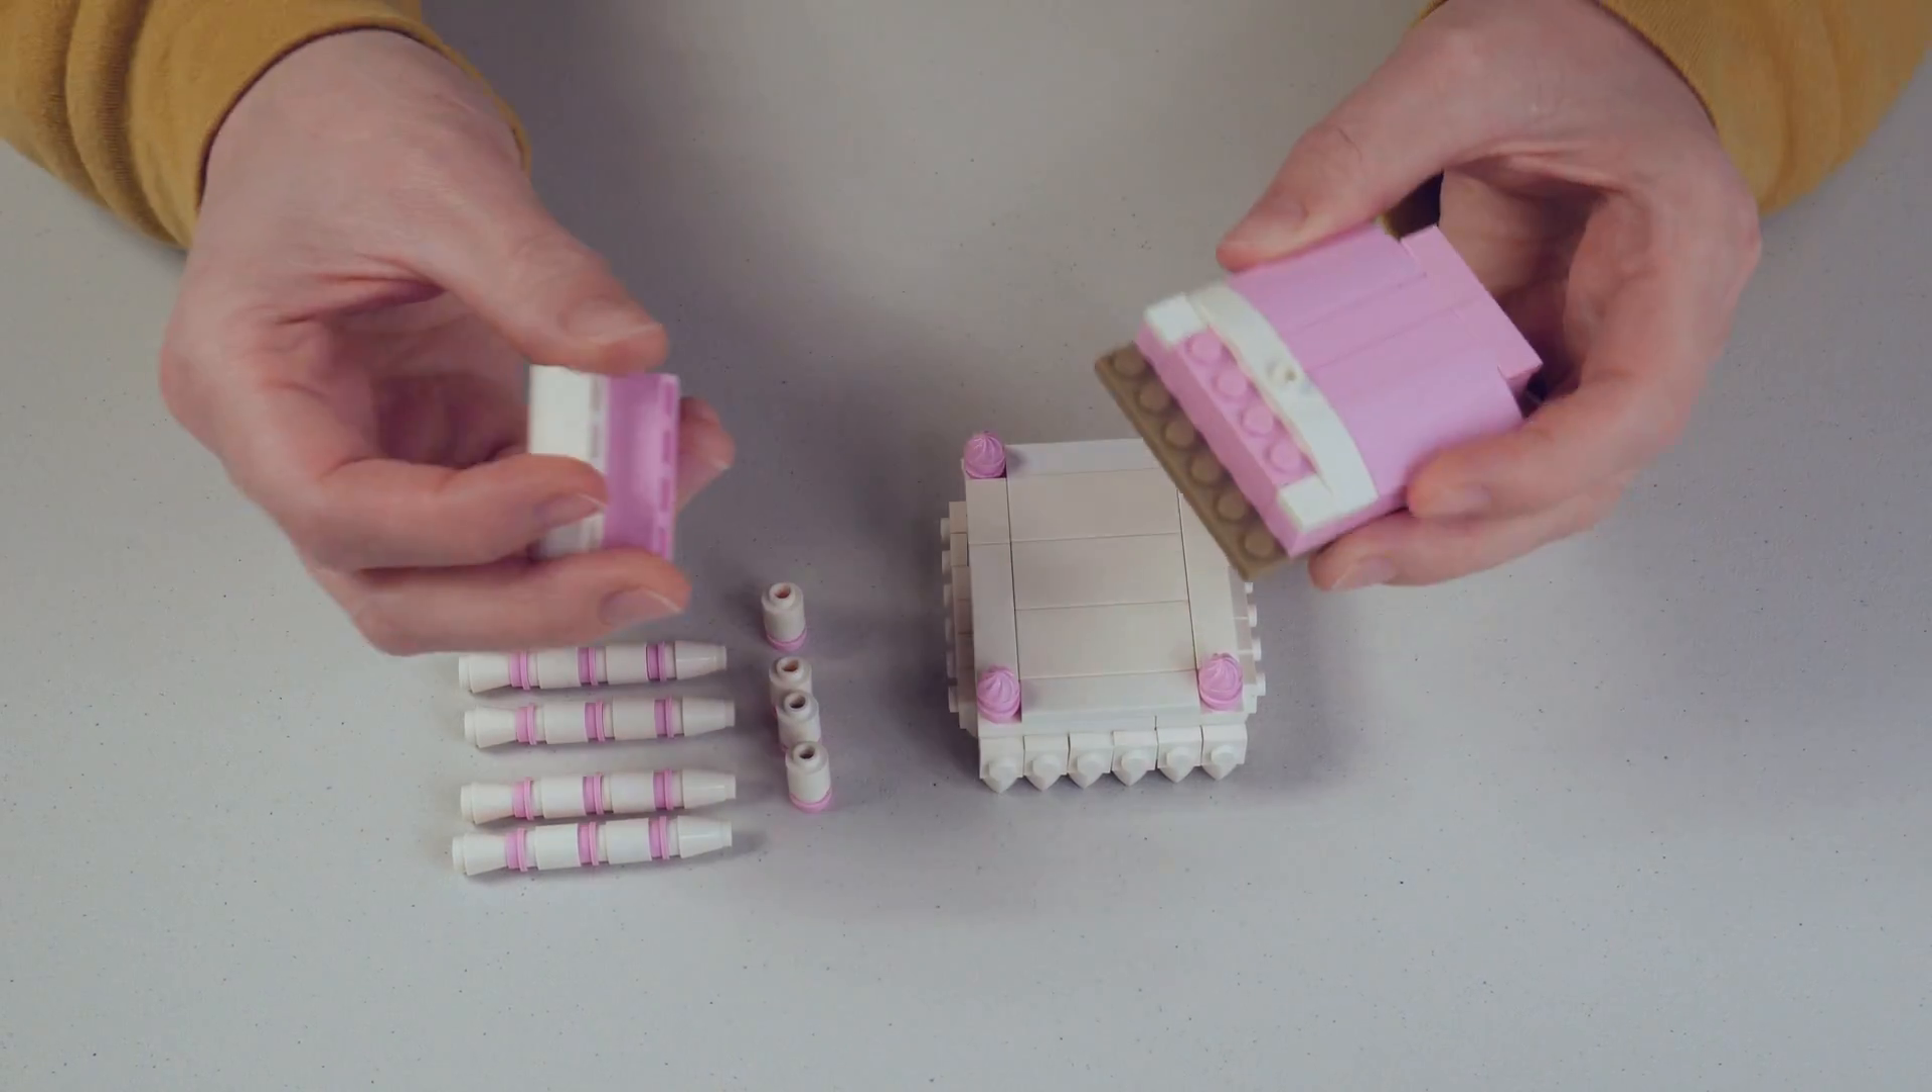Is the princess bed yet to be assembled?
Yes.